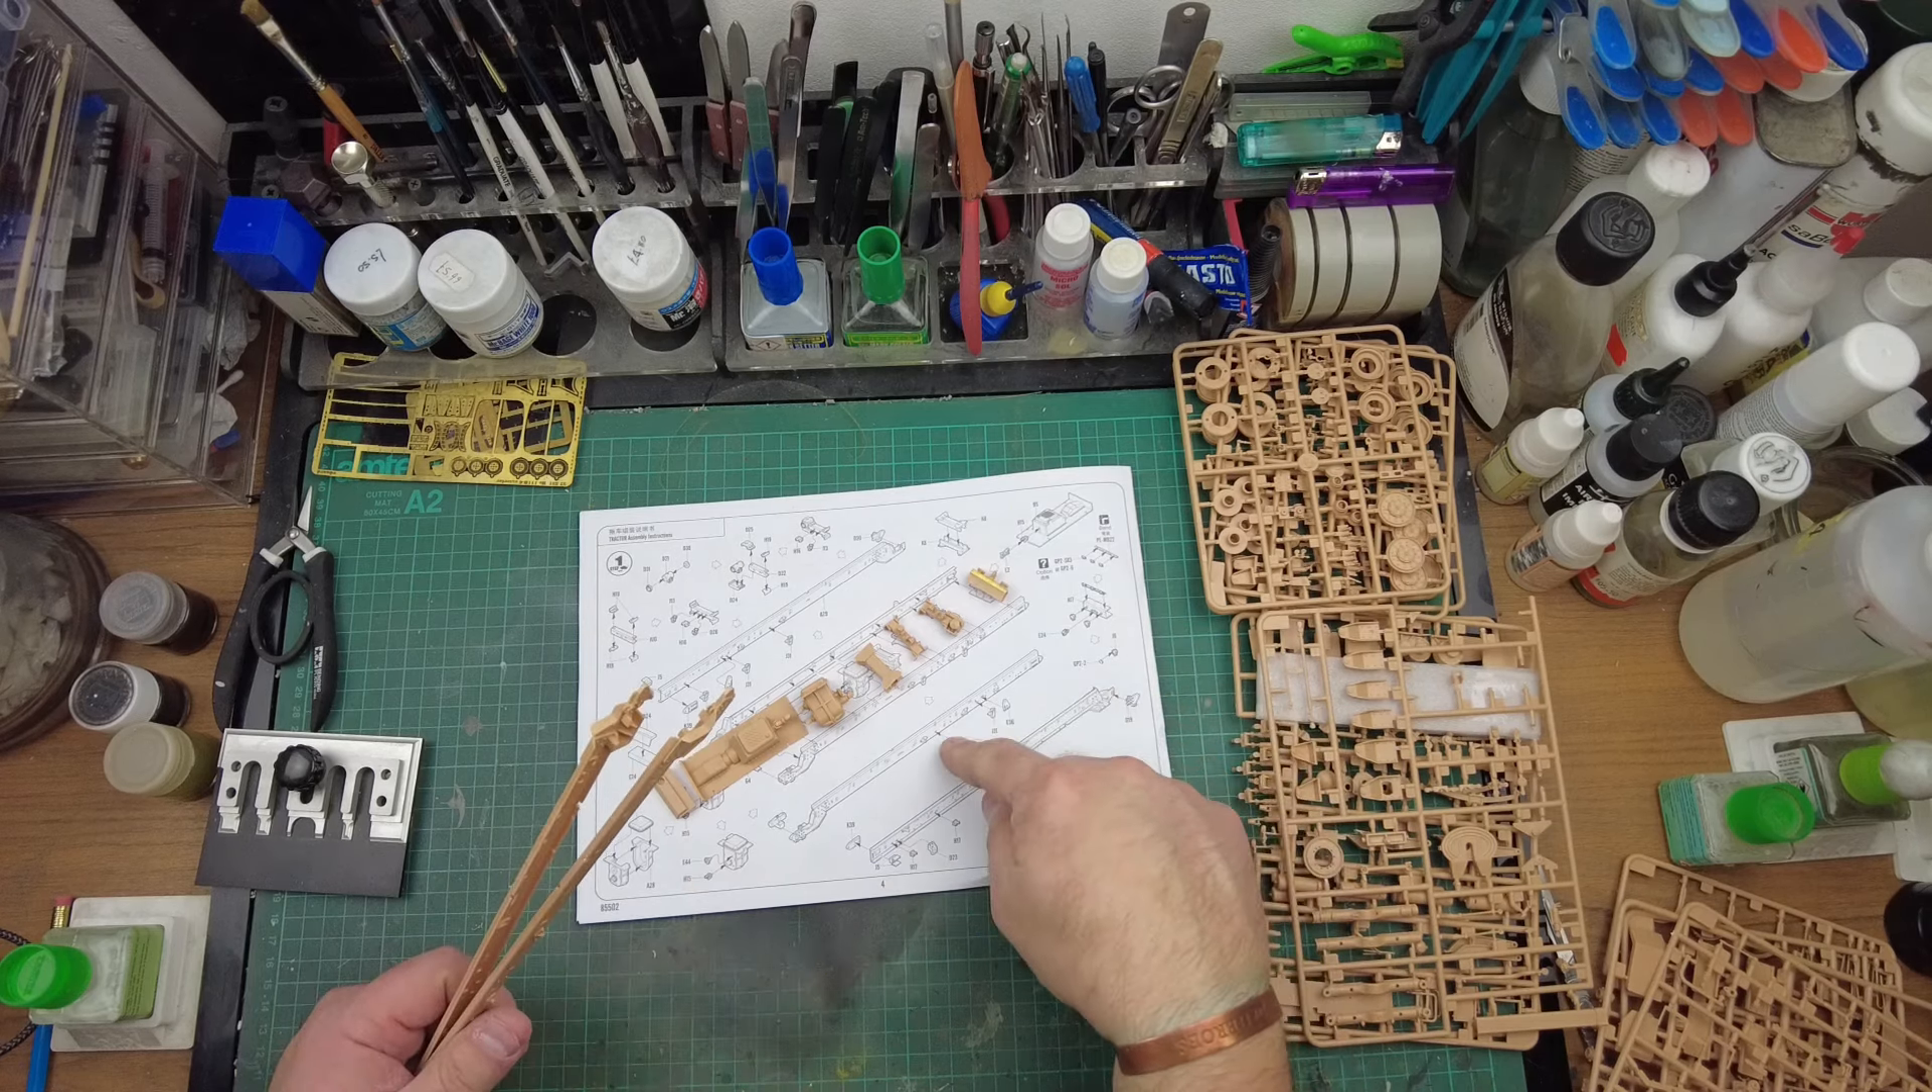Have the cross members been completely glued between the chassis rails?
No.